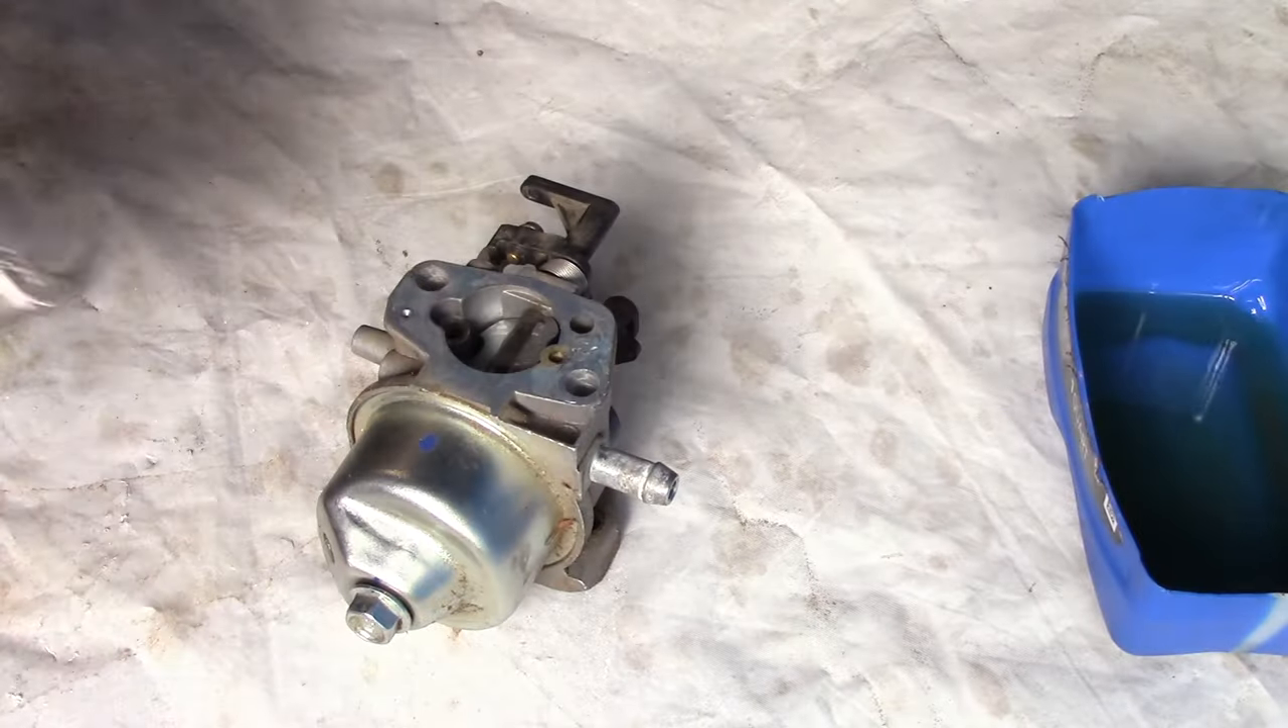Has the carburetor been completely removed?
Yes.